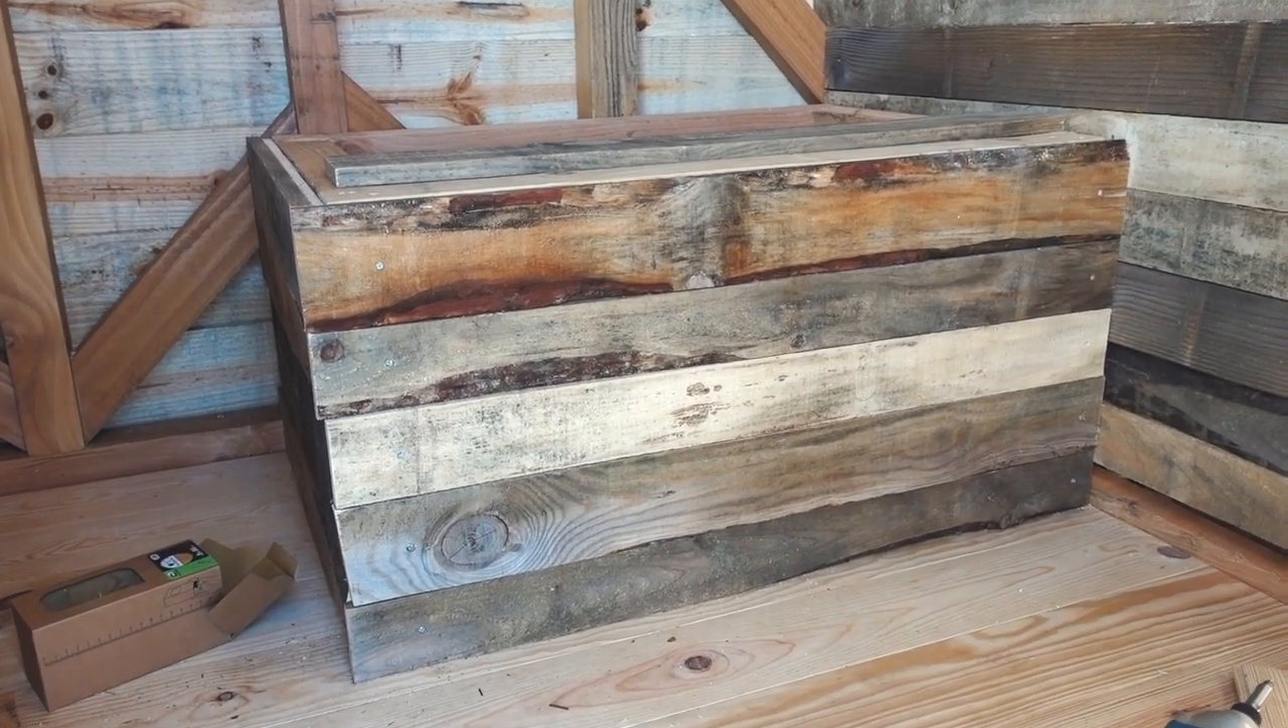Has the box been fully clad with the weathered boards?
Yes.